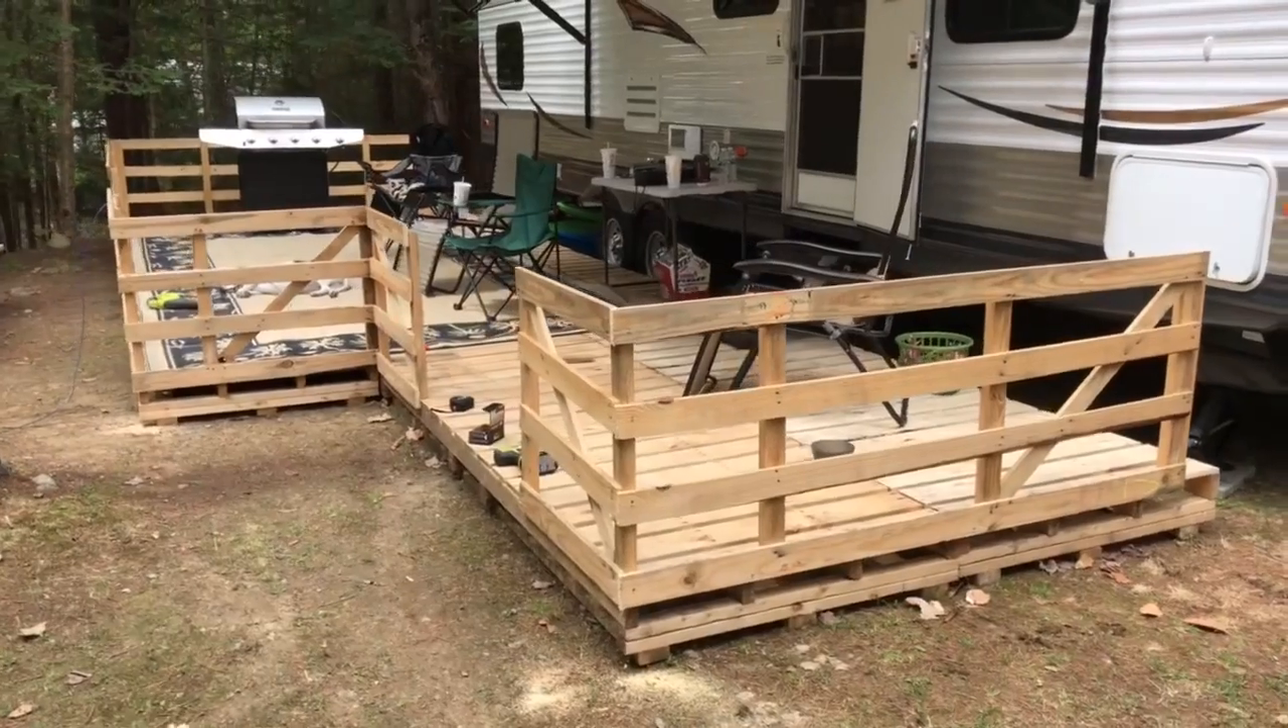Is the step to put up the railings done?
Yes.